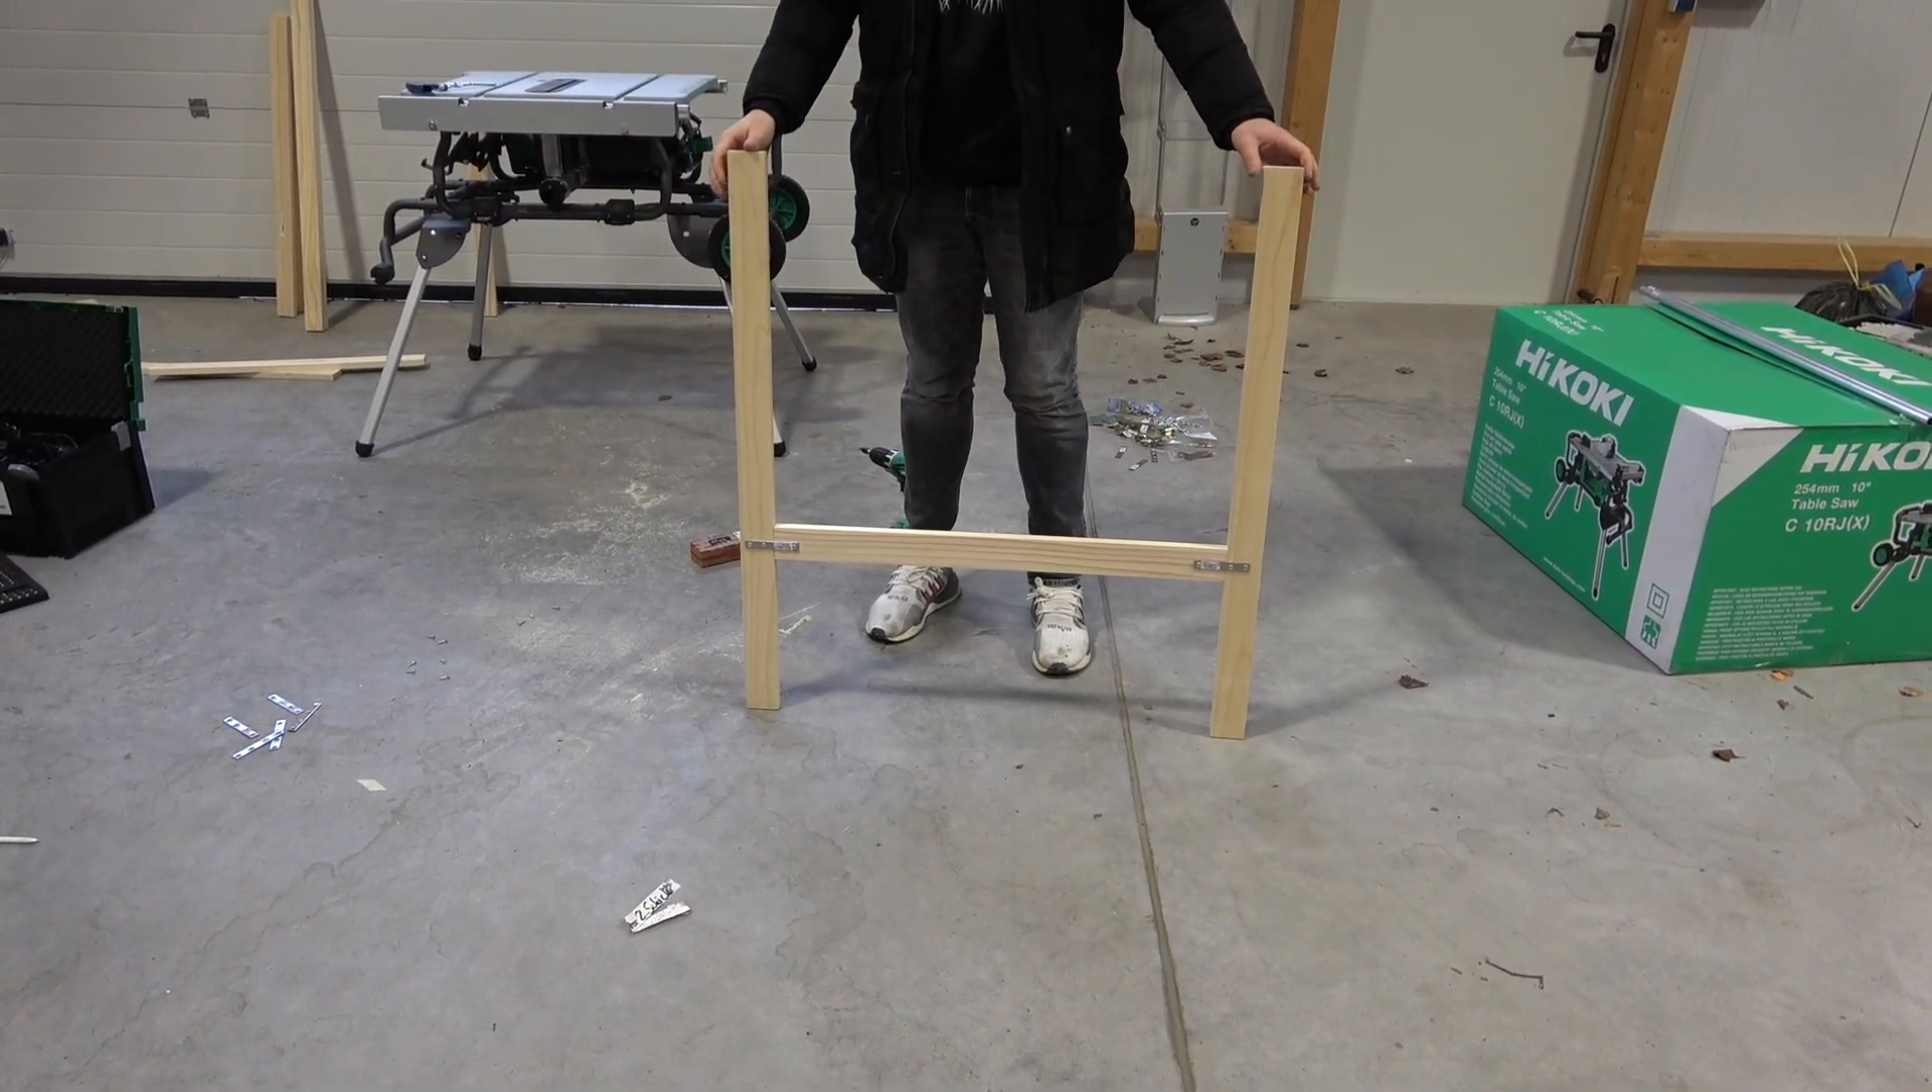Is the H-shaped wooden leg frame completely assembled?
Yes.